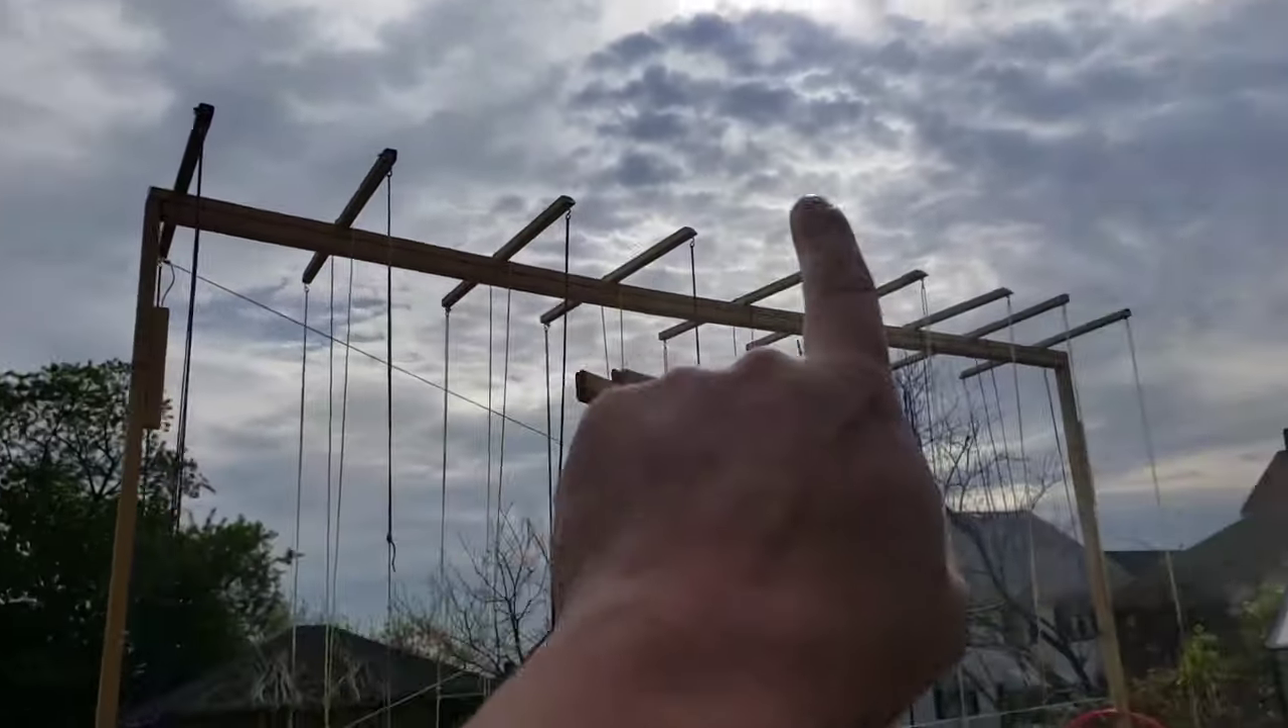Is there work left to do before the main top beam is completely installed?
No.